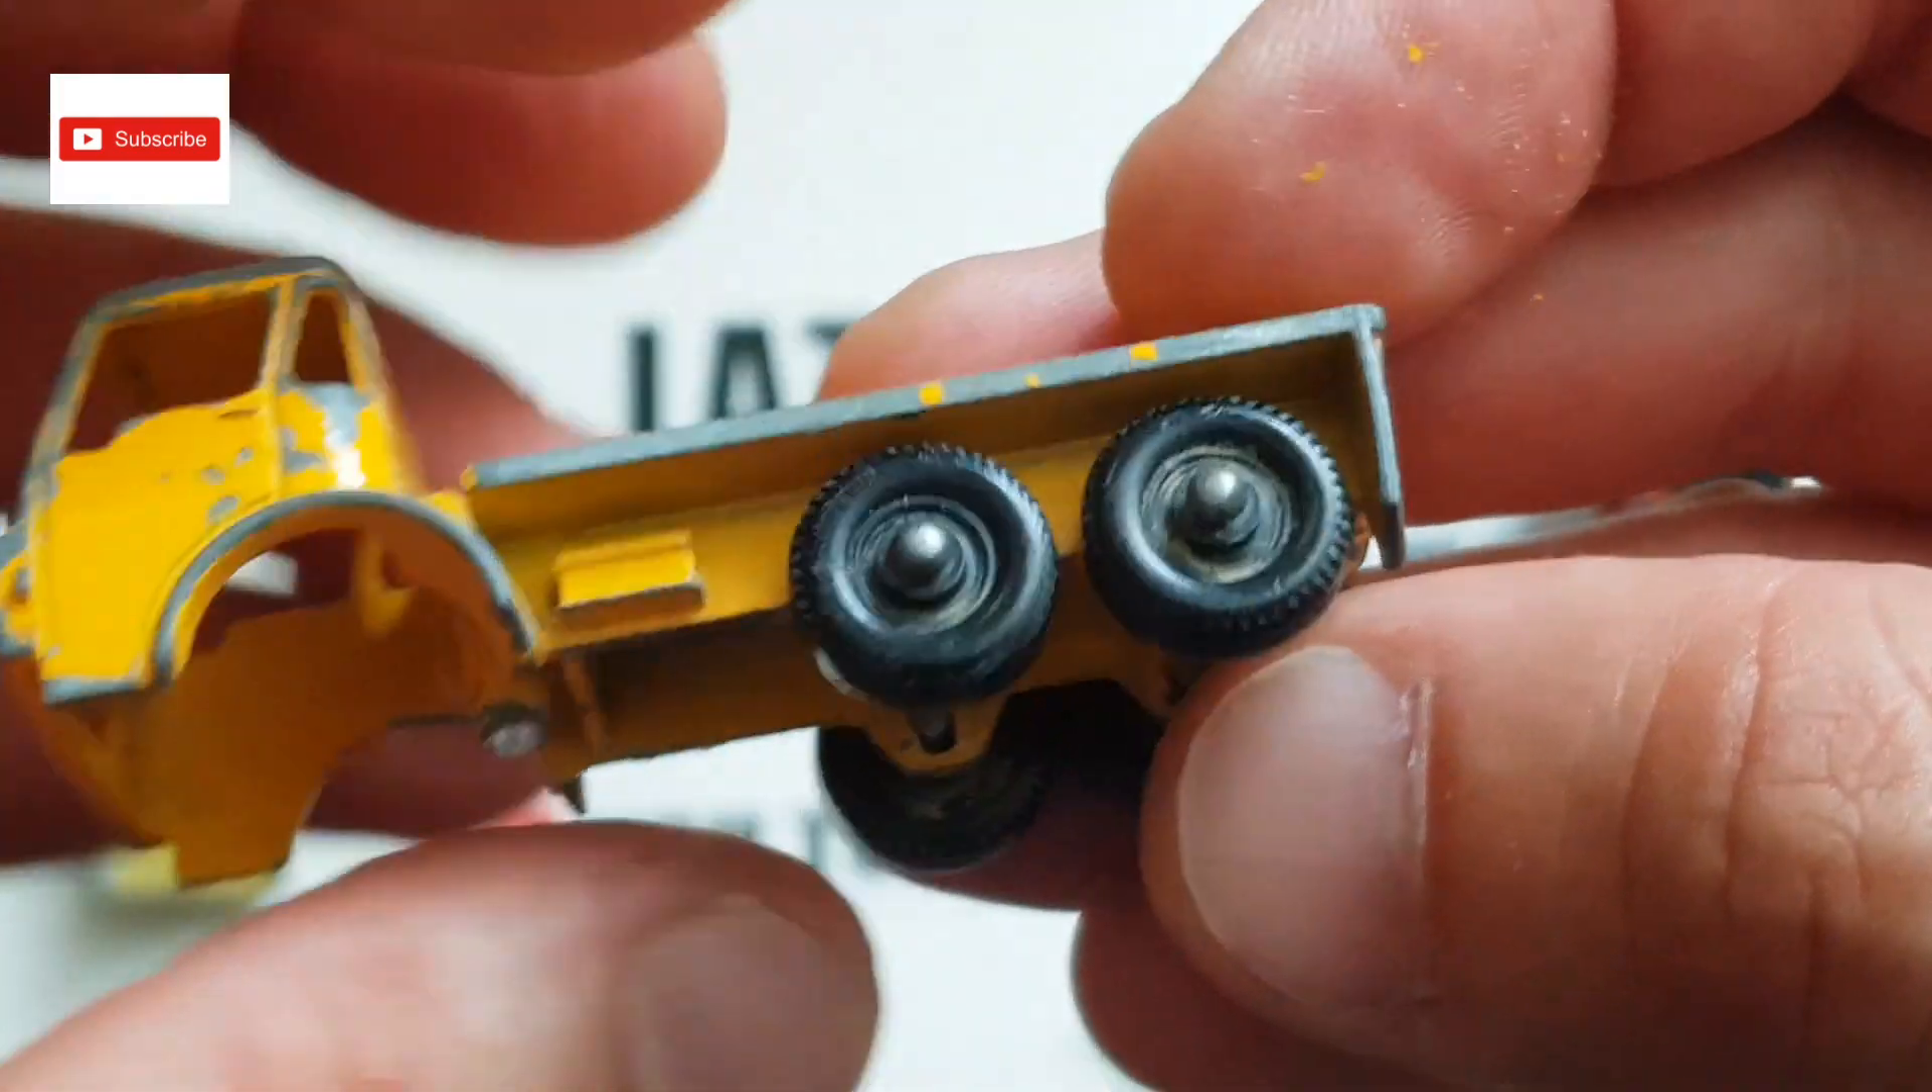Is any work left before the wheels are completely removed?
Yes.